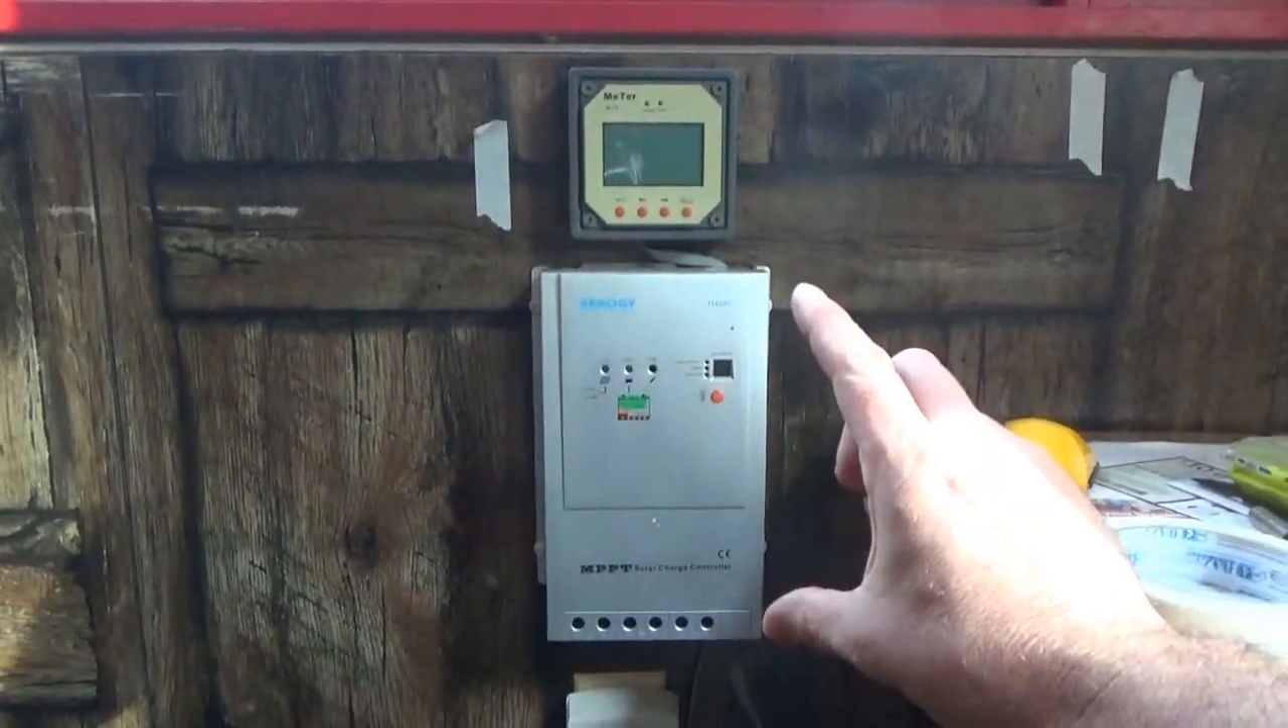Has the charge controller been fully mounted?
Yes.